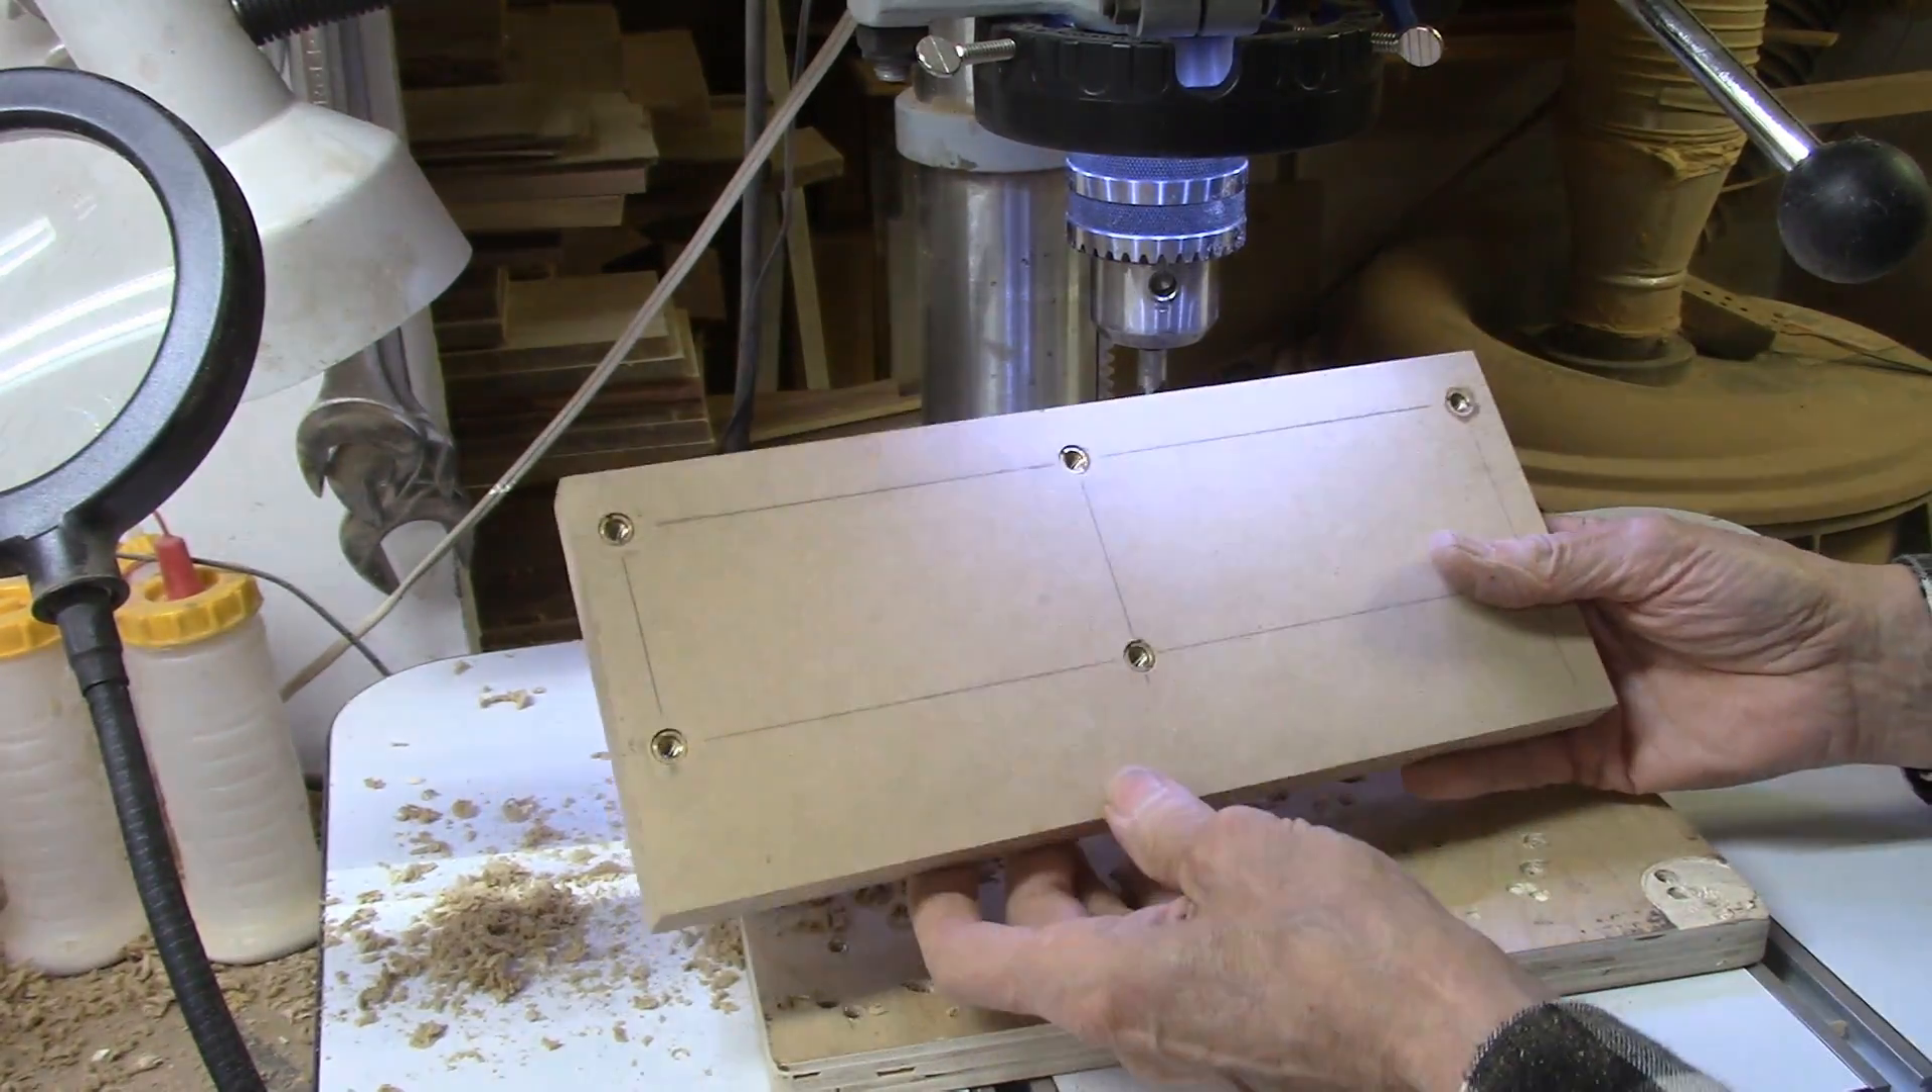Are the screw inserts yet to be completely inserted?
No.